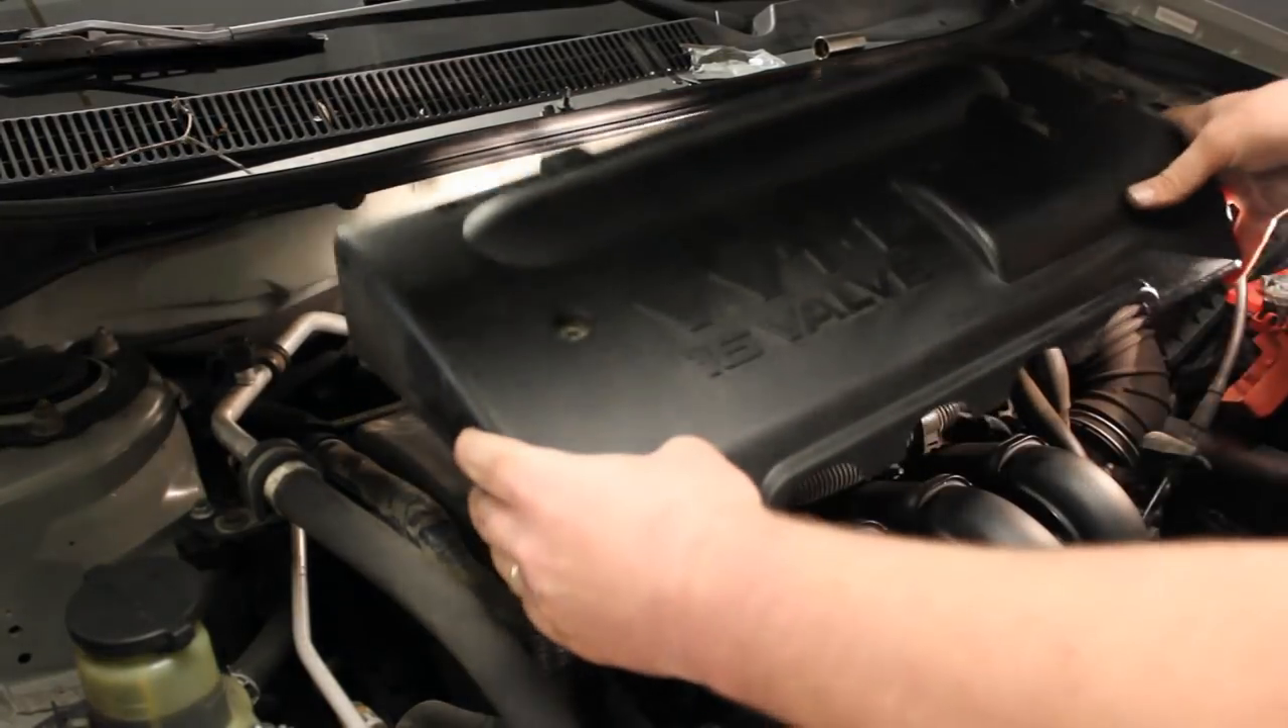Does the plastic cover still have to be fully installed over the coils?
Yes.